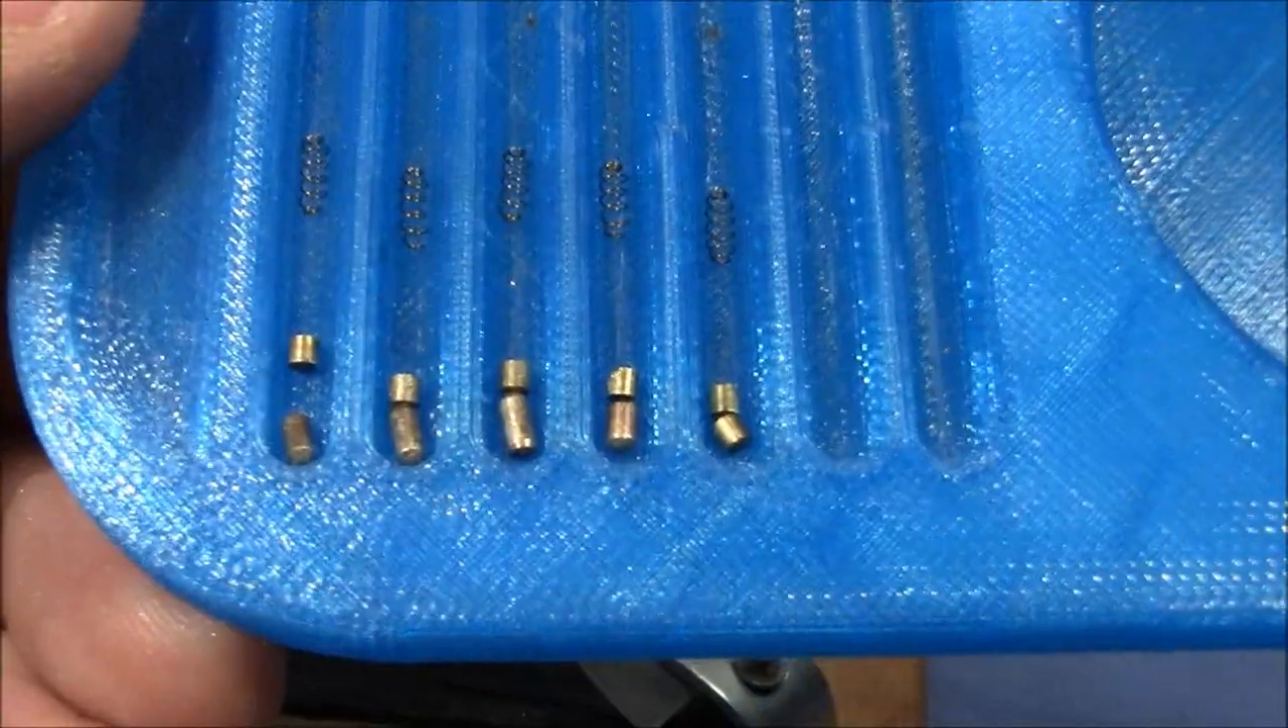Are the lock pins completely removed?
Yes.